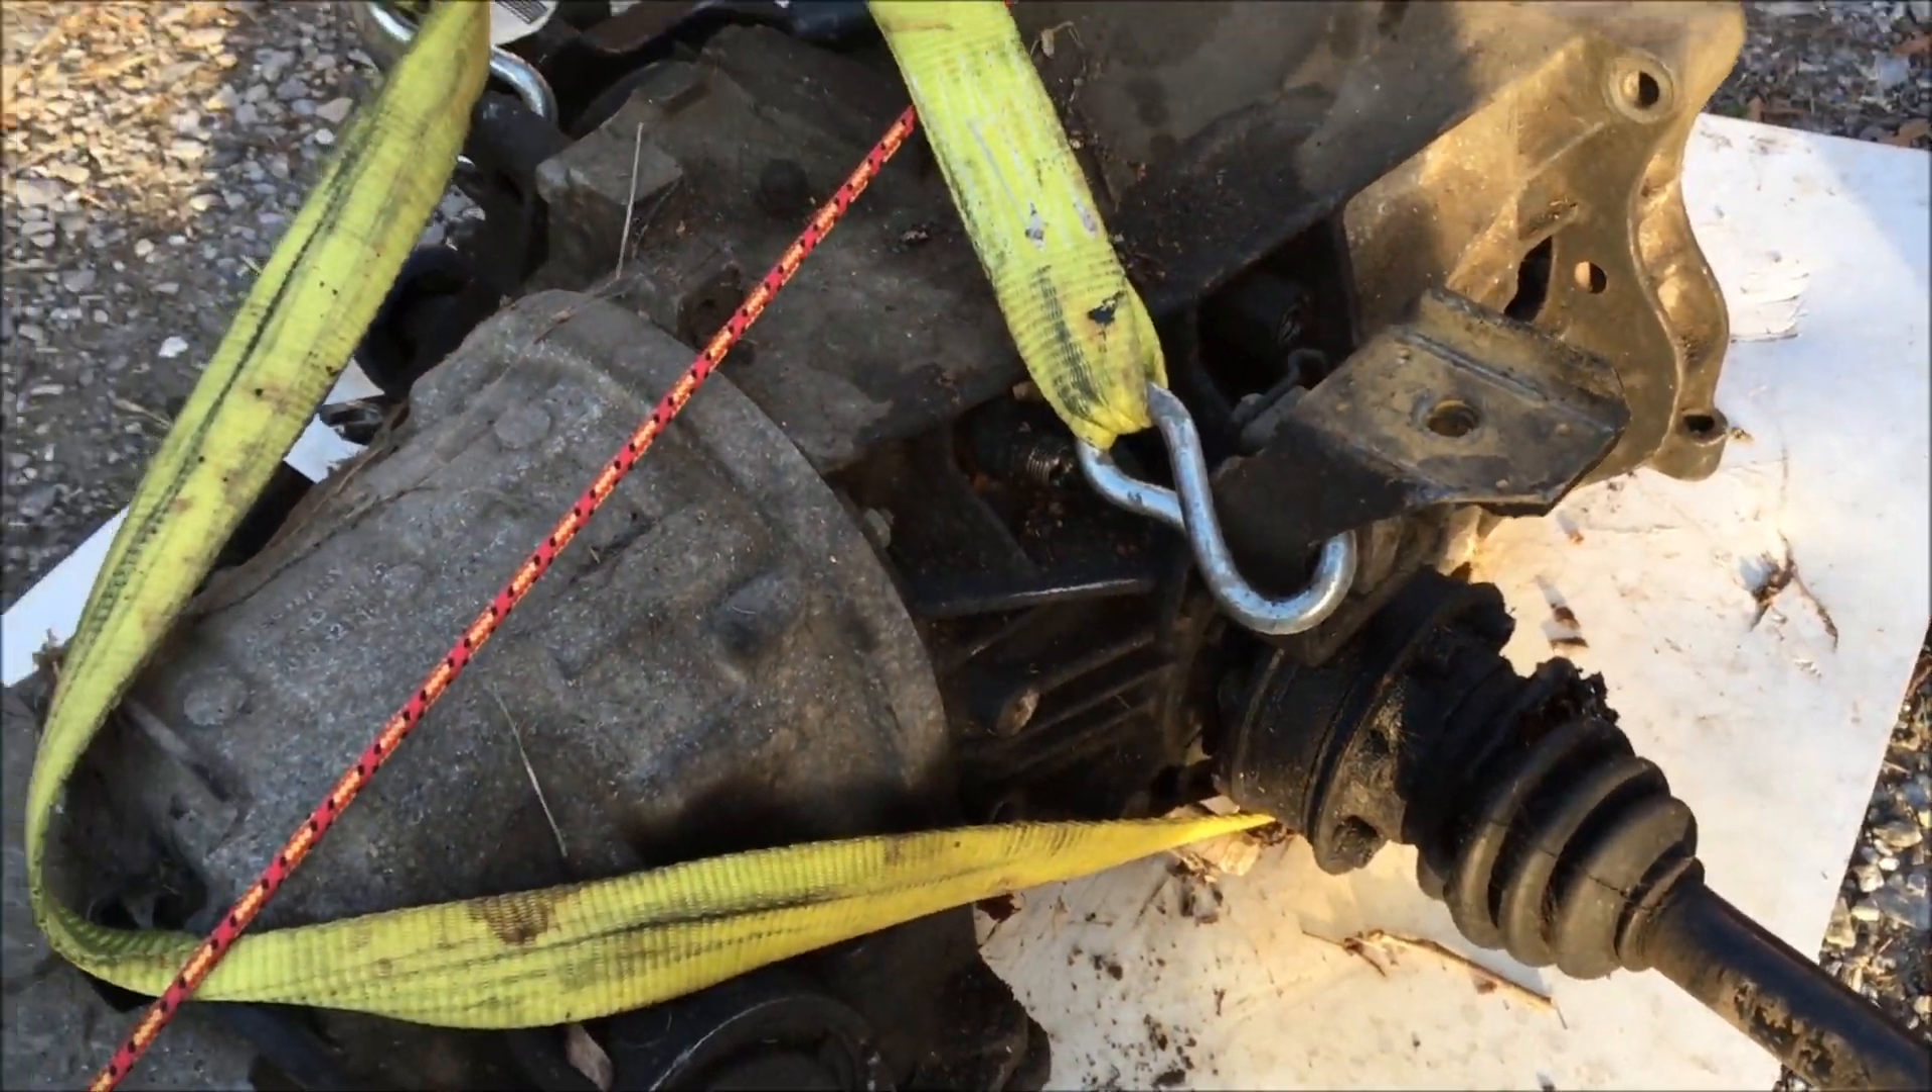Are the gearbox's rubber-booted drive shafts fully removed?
No.